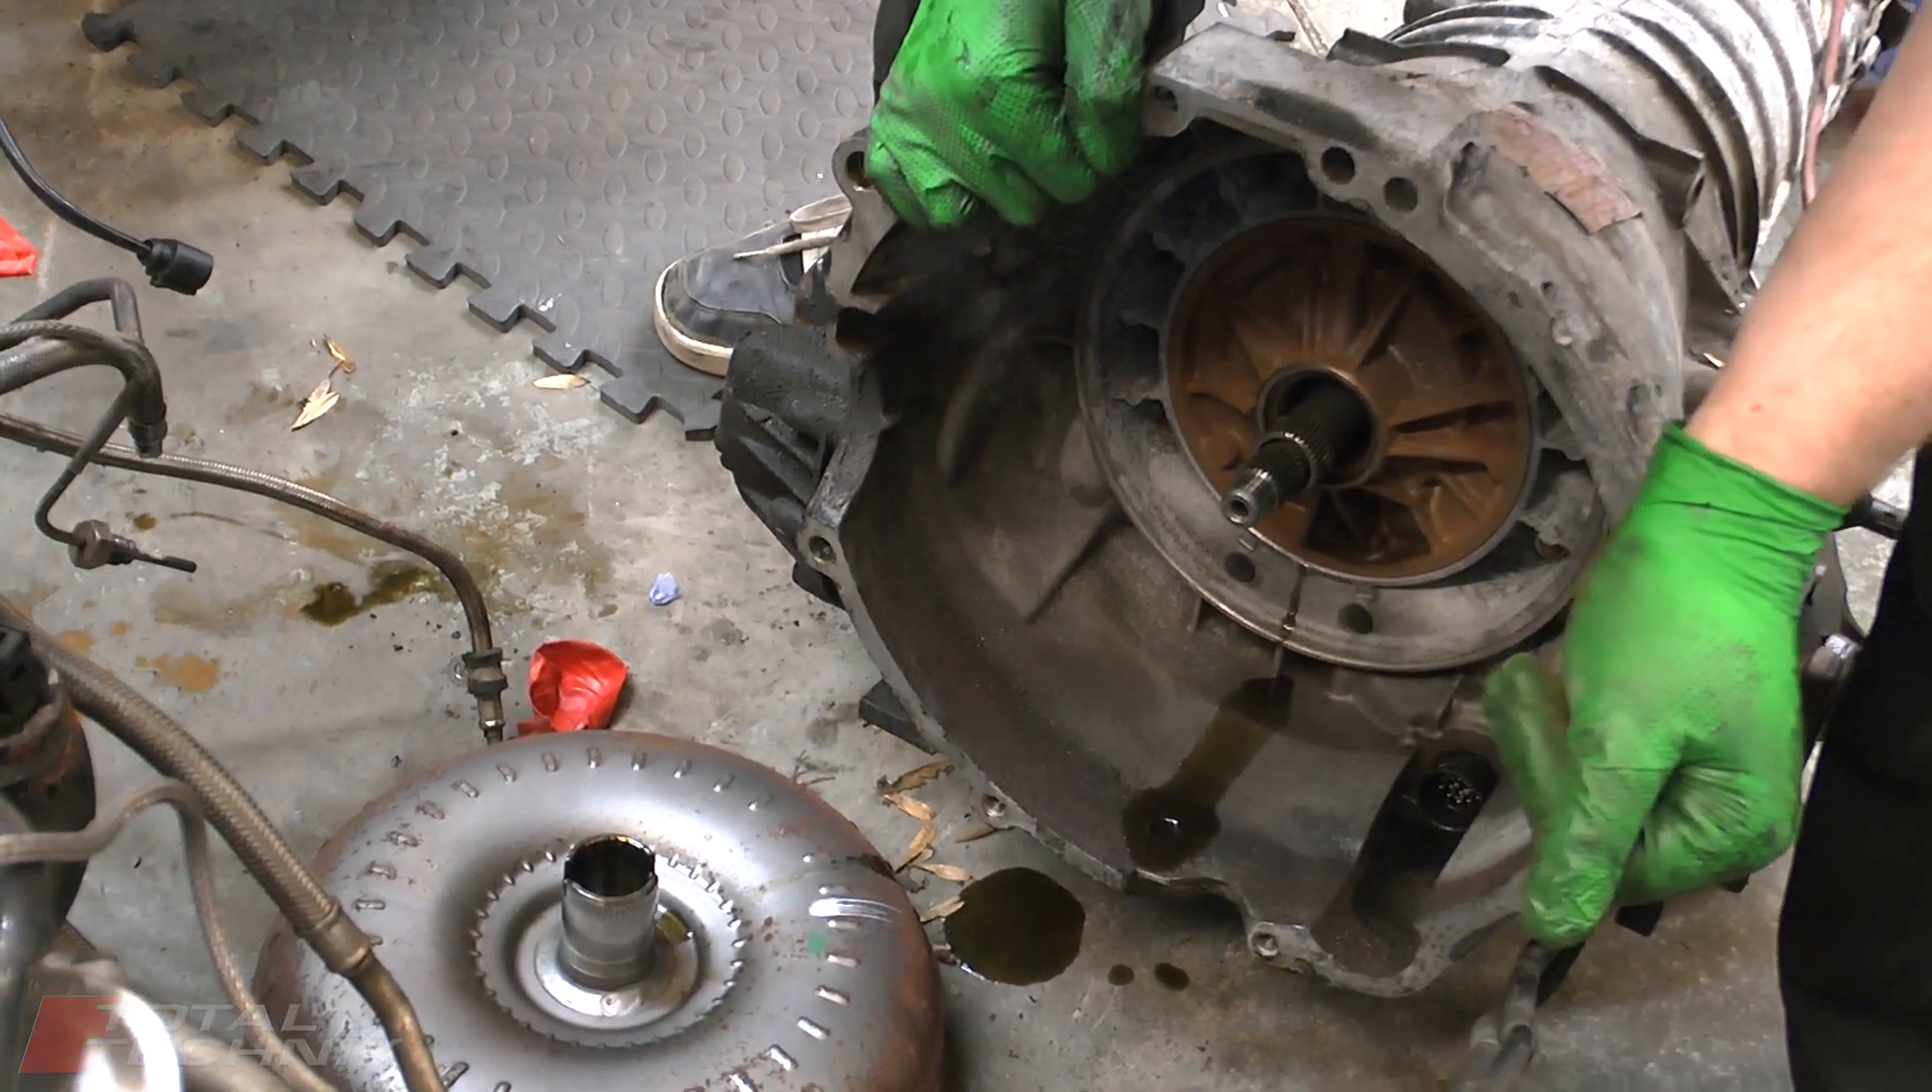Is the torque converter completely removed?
Yes.